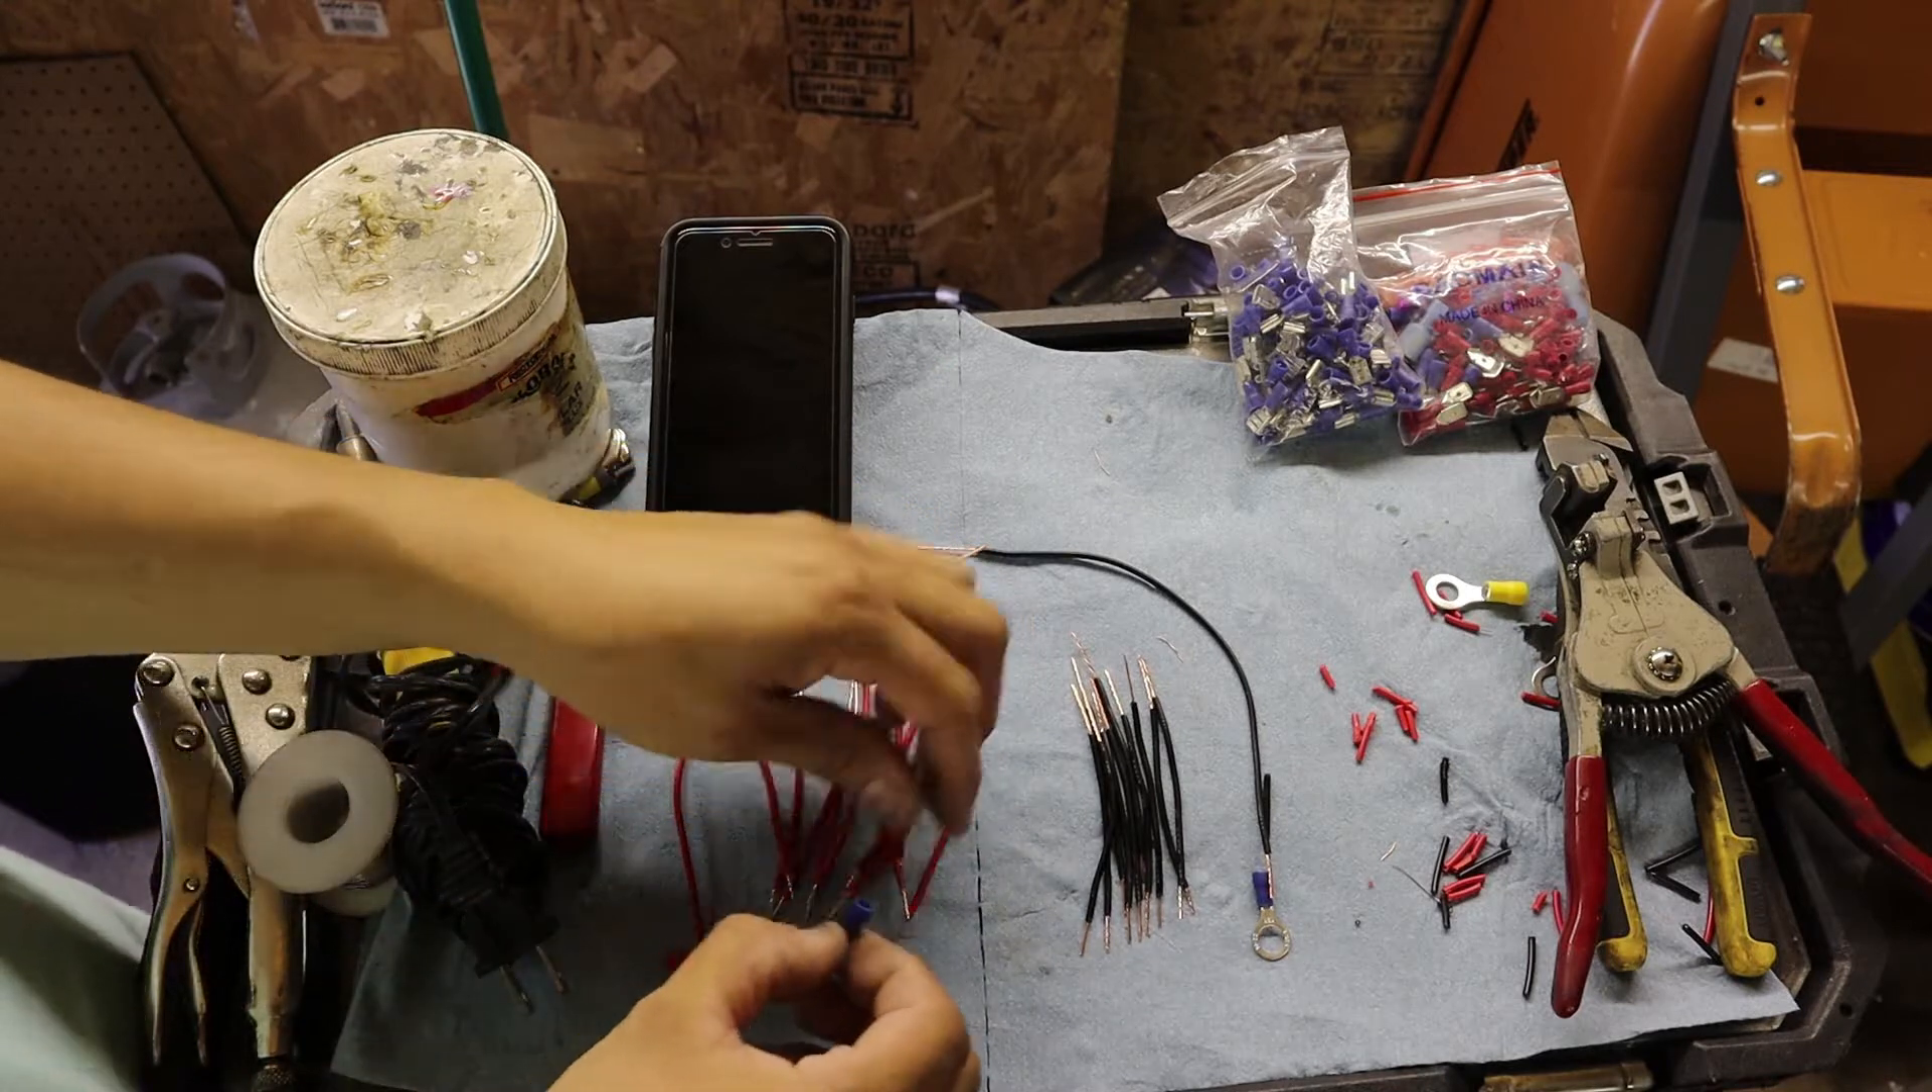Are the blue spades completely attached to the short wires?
No.